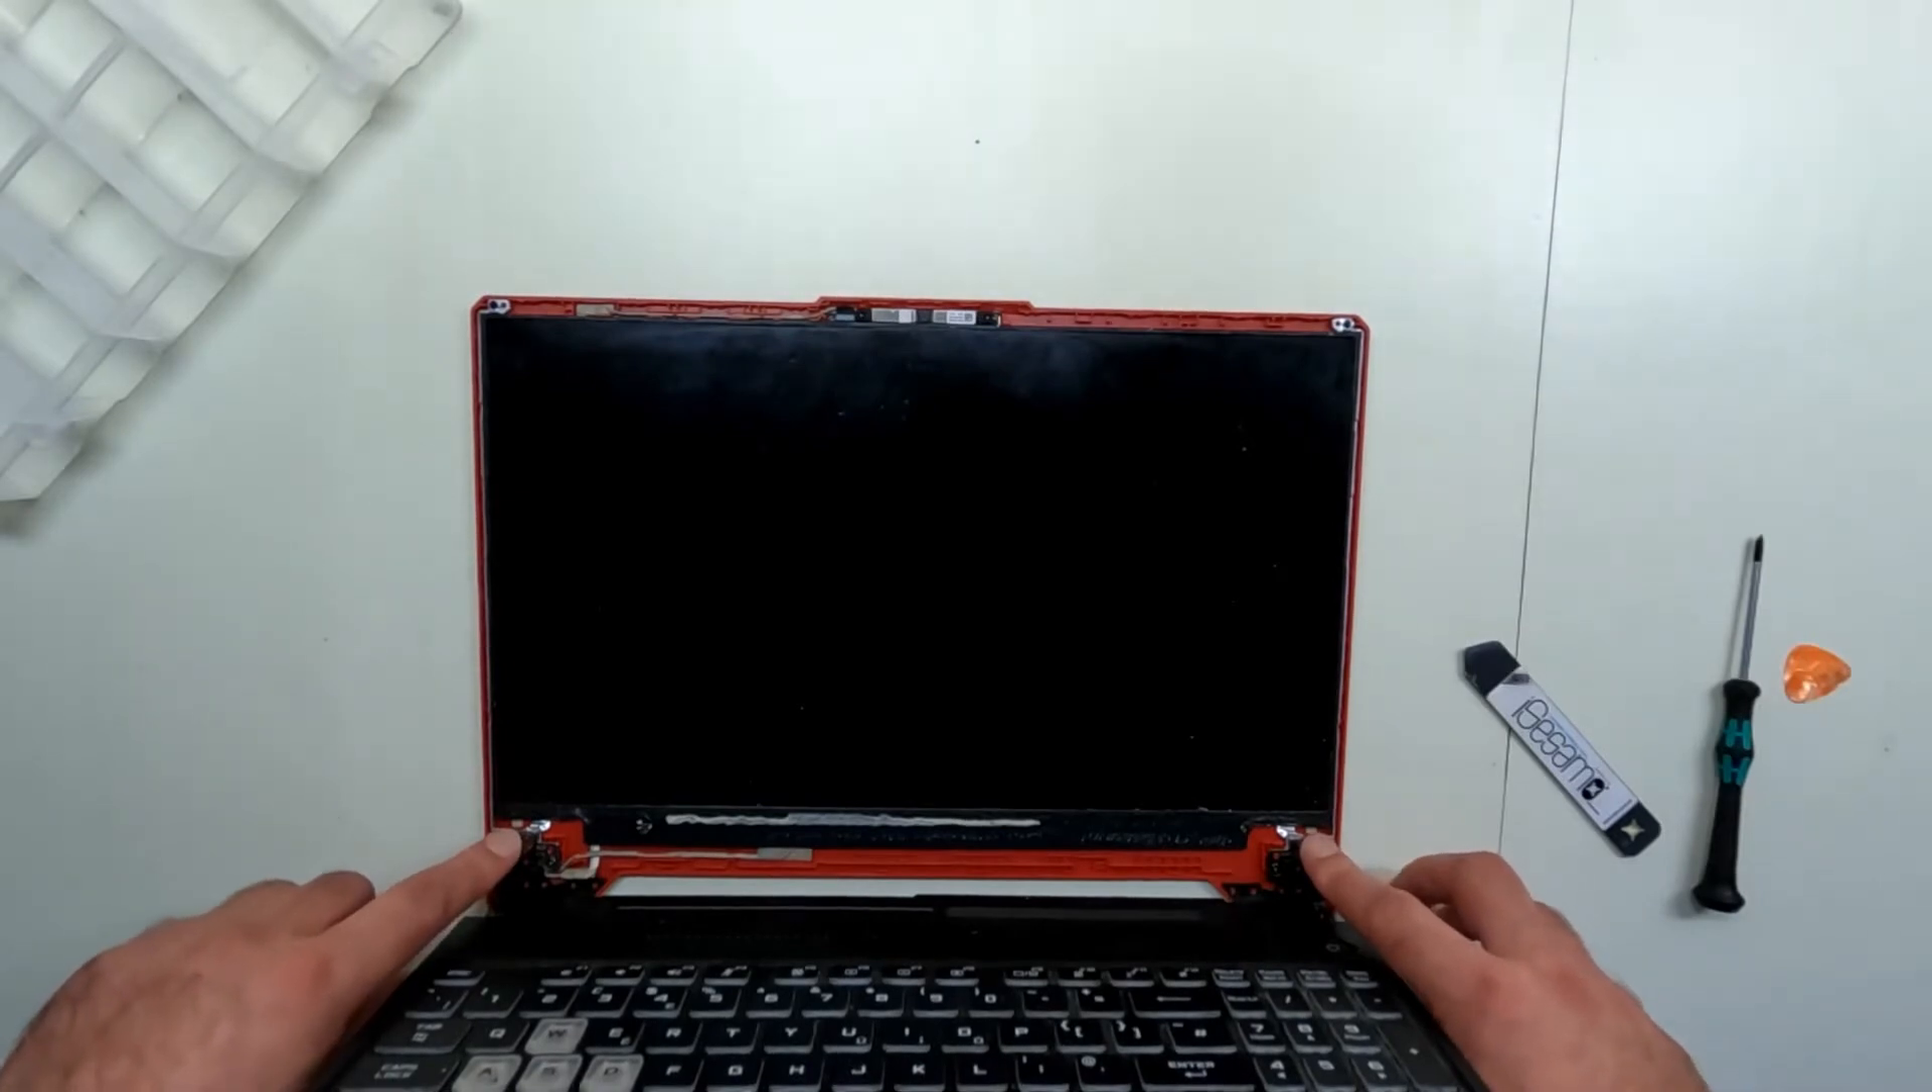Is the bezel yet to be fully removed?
No.